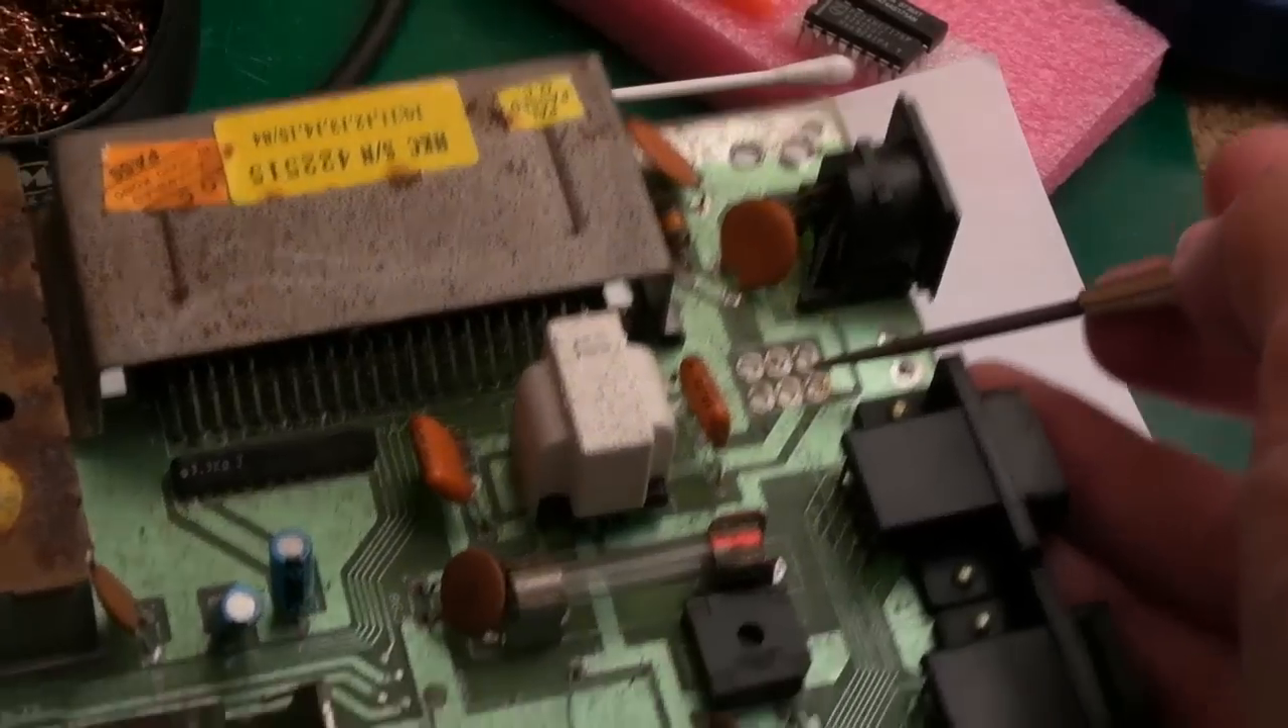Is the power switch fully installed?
No.